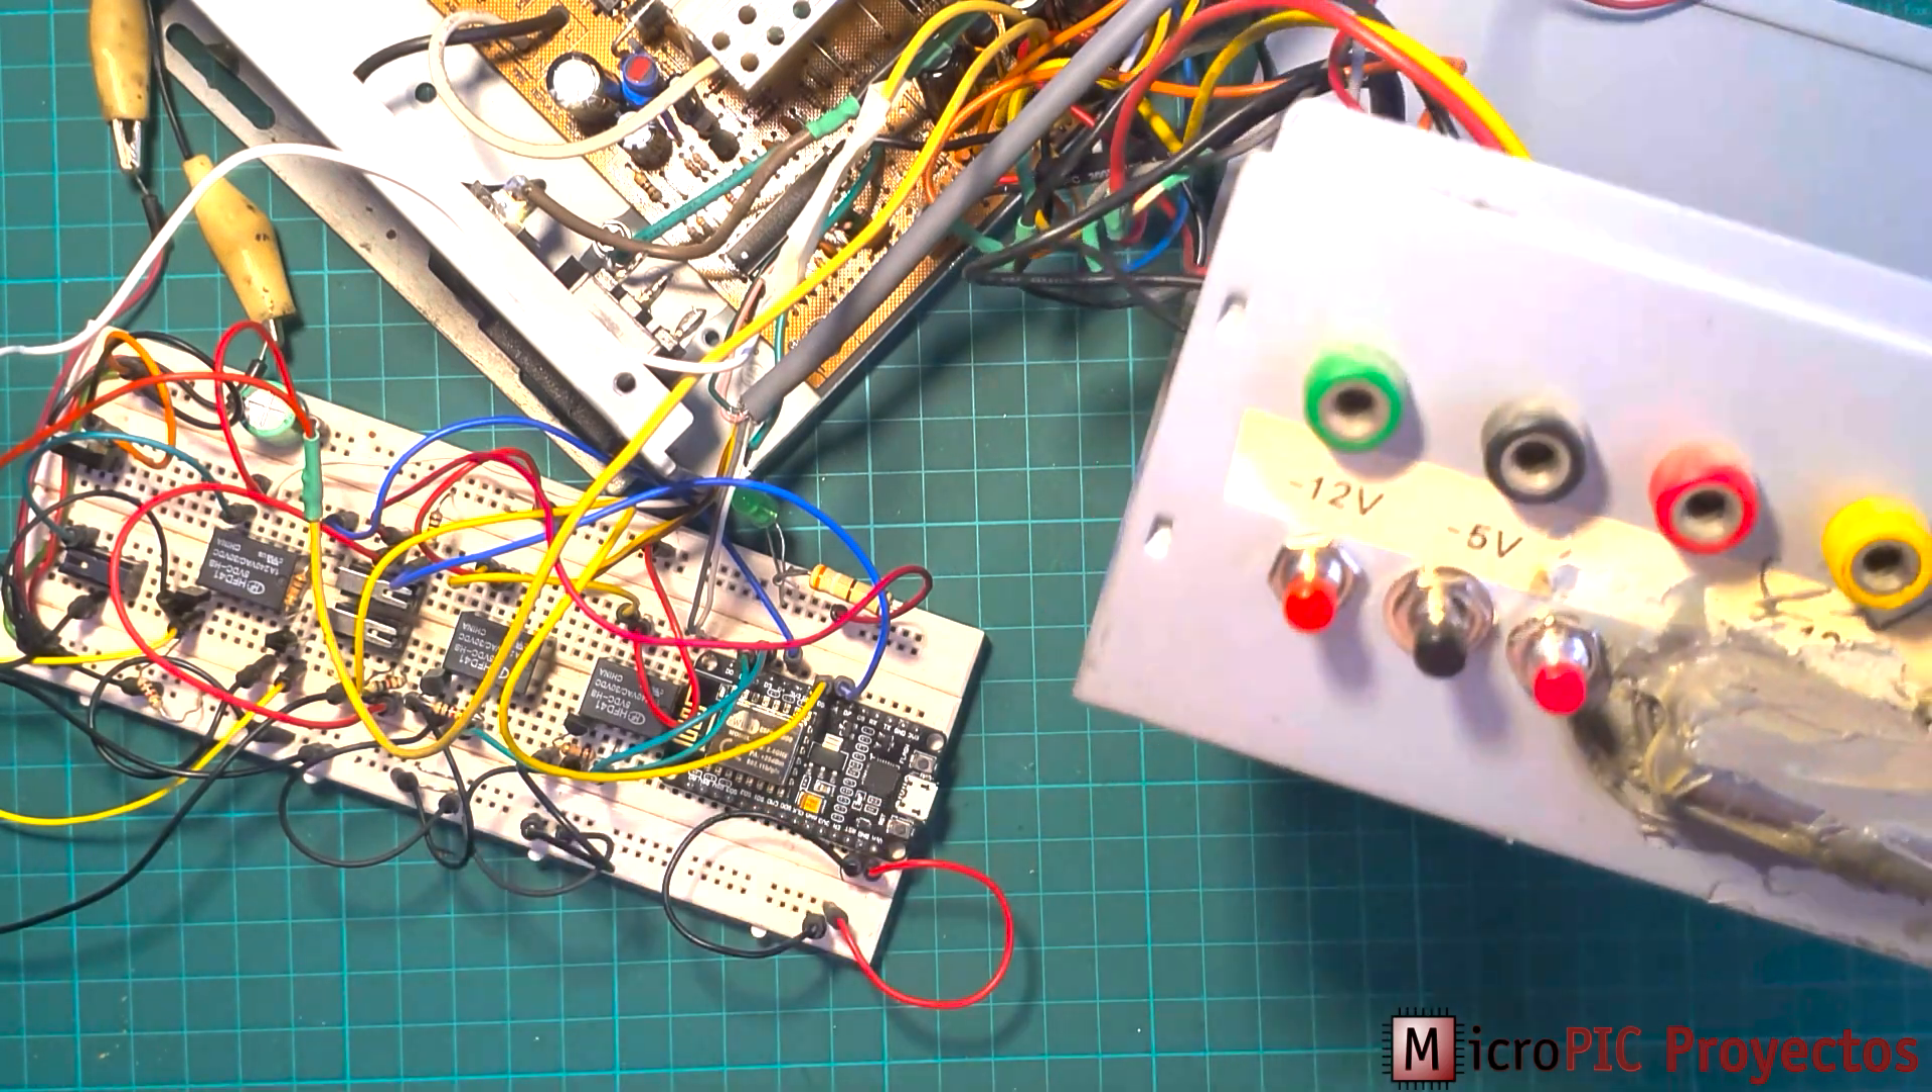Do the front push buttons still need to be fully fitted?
No.